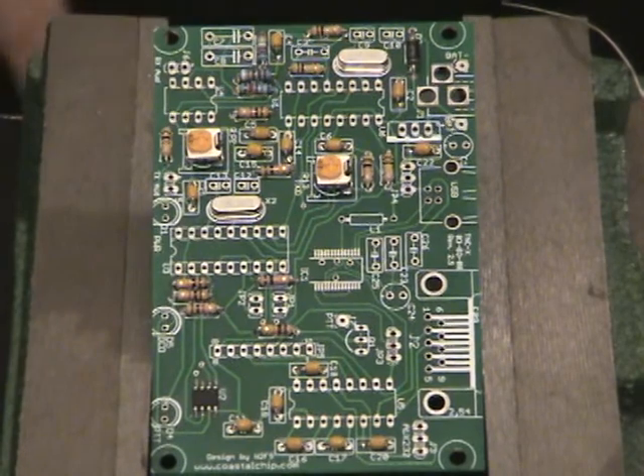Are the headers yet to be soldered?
Yes.